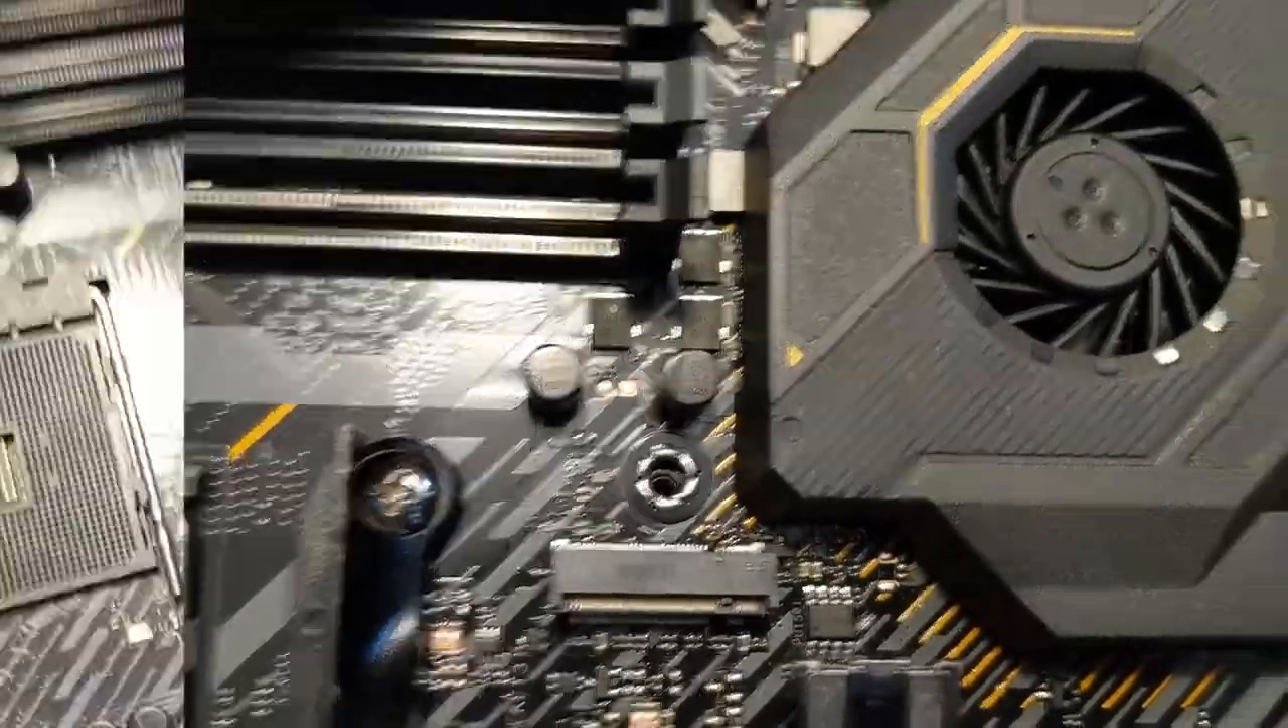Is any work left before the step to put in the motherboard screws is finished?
Yes.